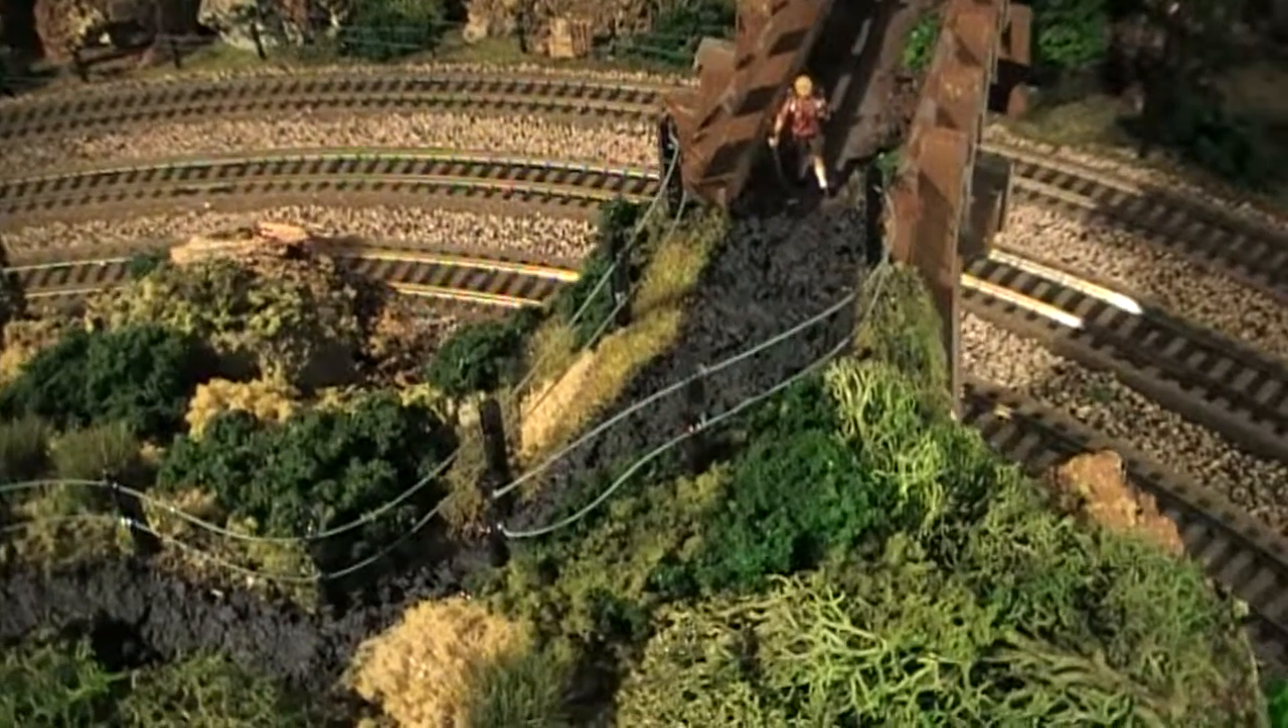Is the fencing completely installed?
Yes.